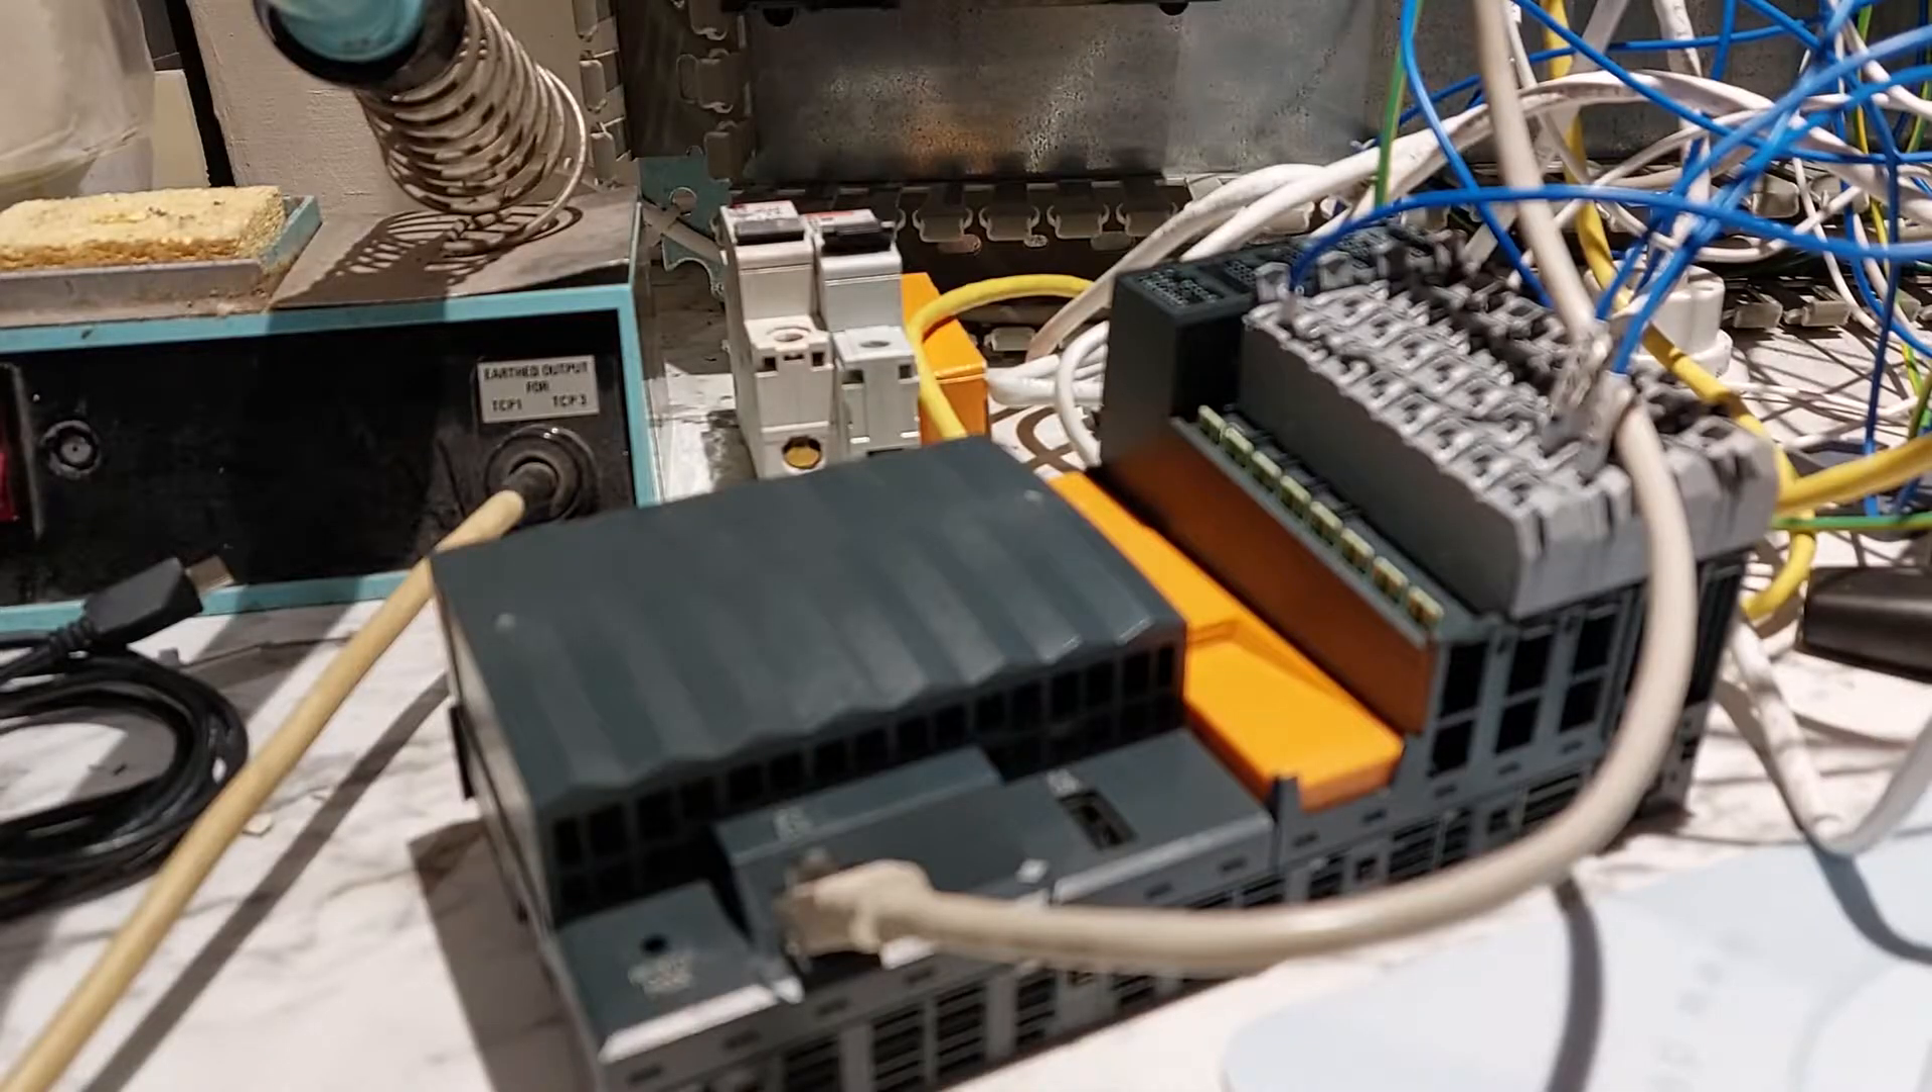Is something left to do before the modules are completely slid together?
No.